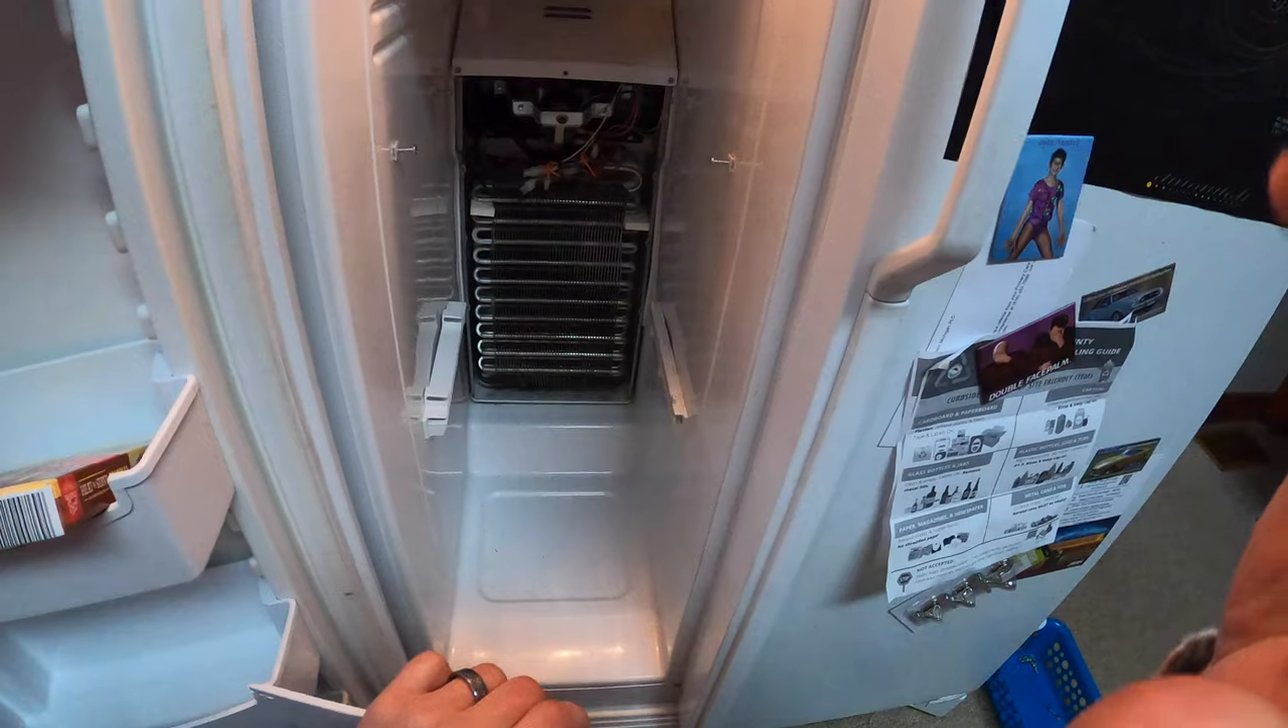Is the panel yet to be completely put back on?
Yes.